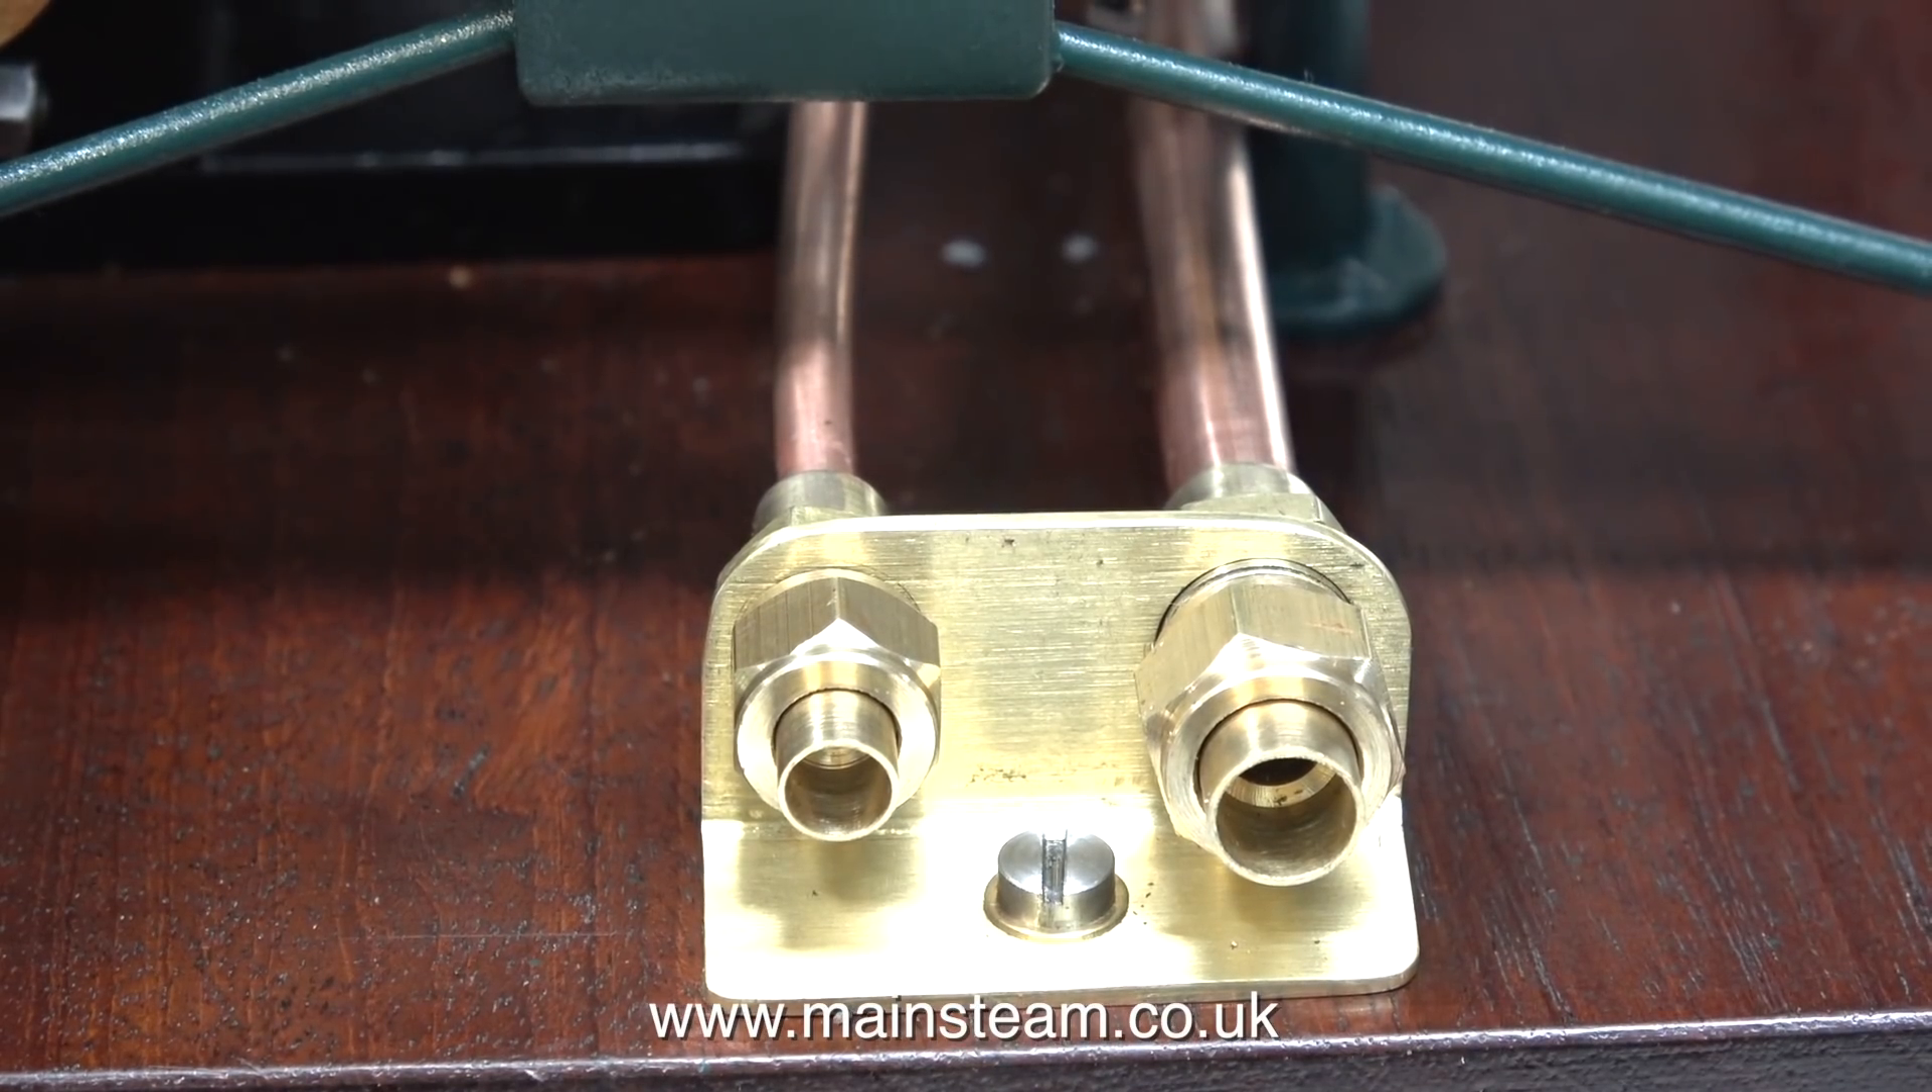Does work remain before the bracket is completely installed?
No.